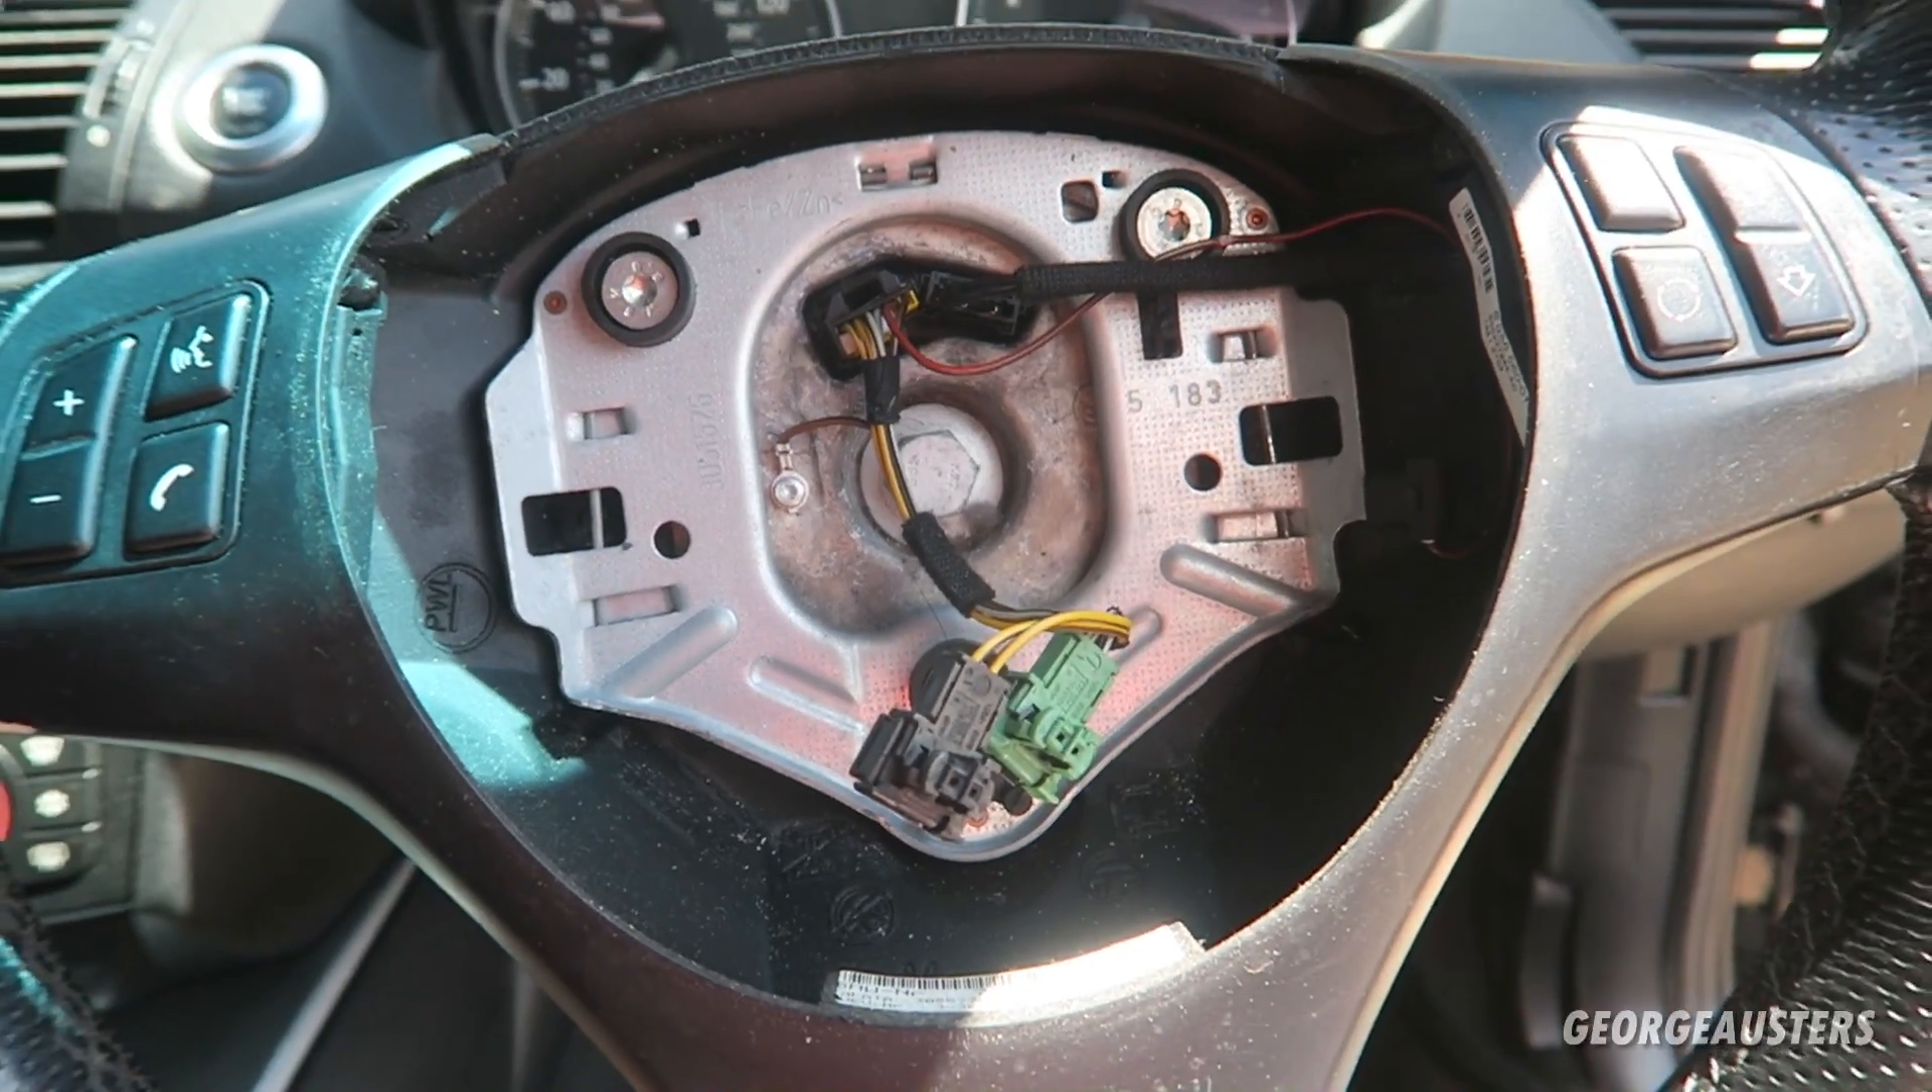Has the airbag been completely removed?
Yes.